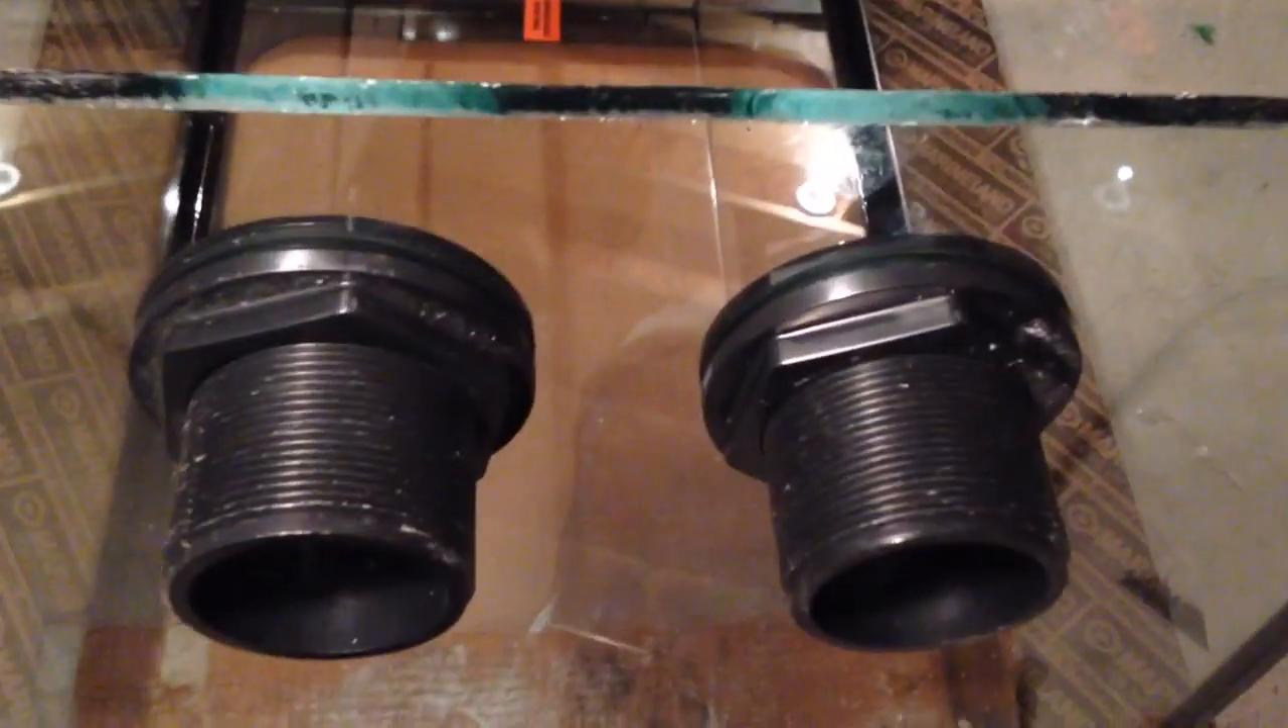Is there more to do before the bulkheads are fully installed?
No.